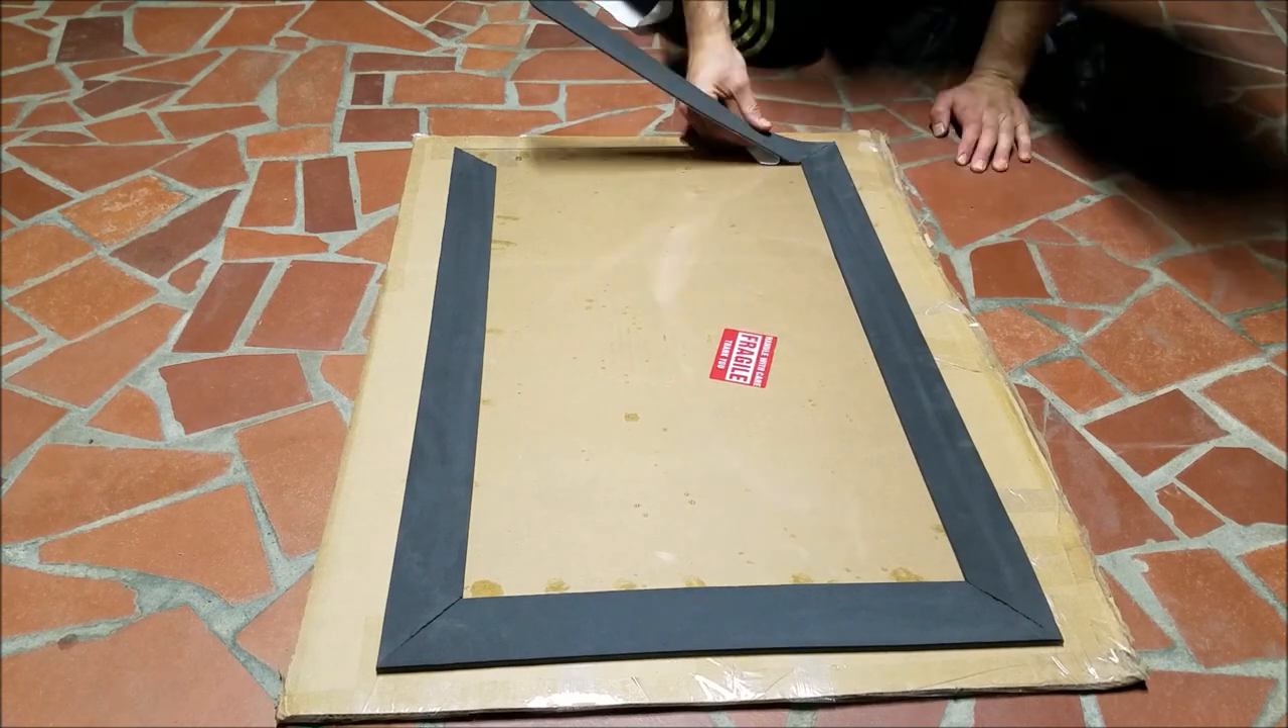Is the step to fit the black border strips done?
No.